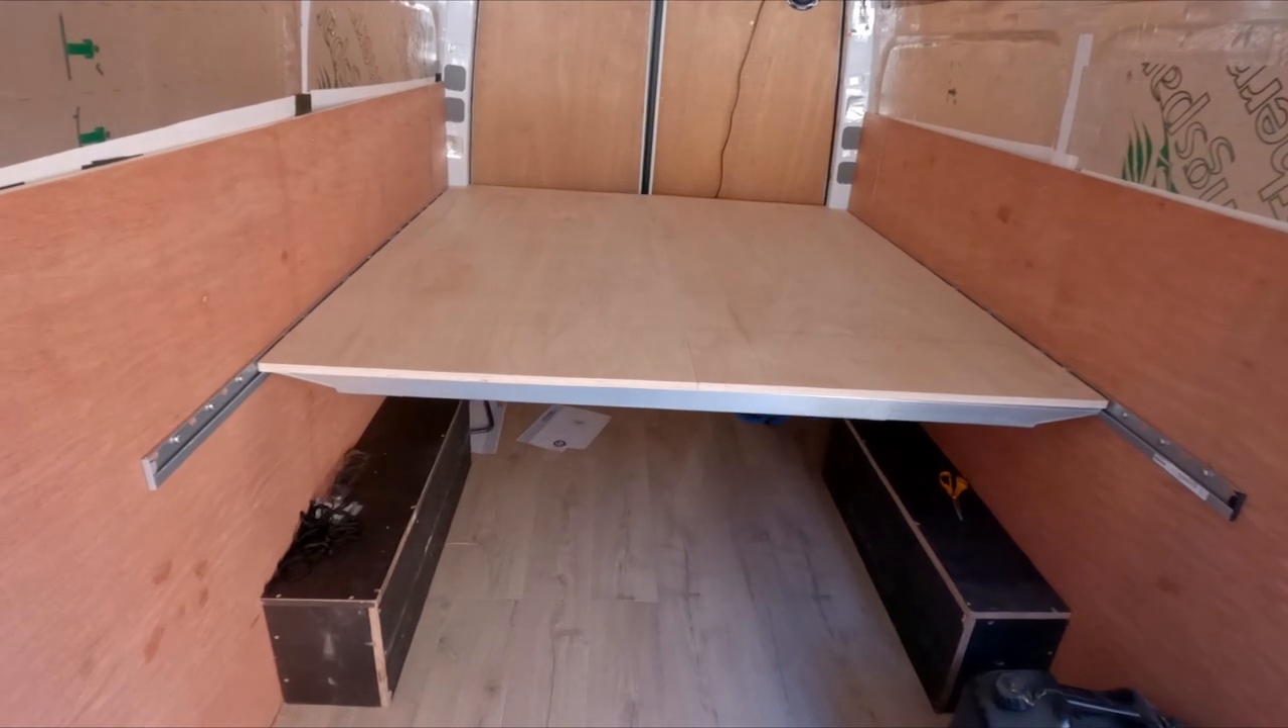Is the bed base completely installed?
Yes.